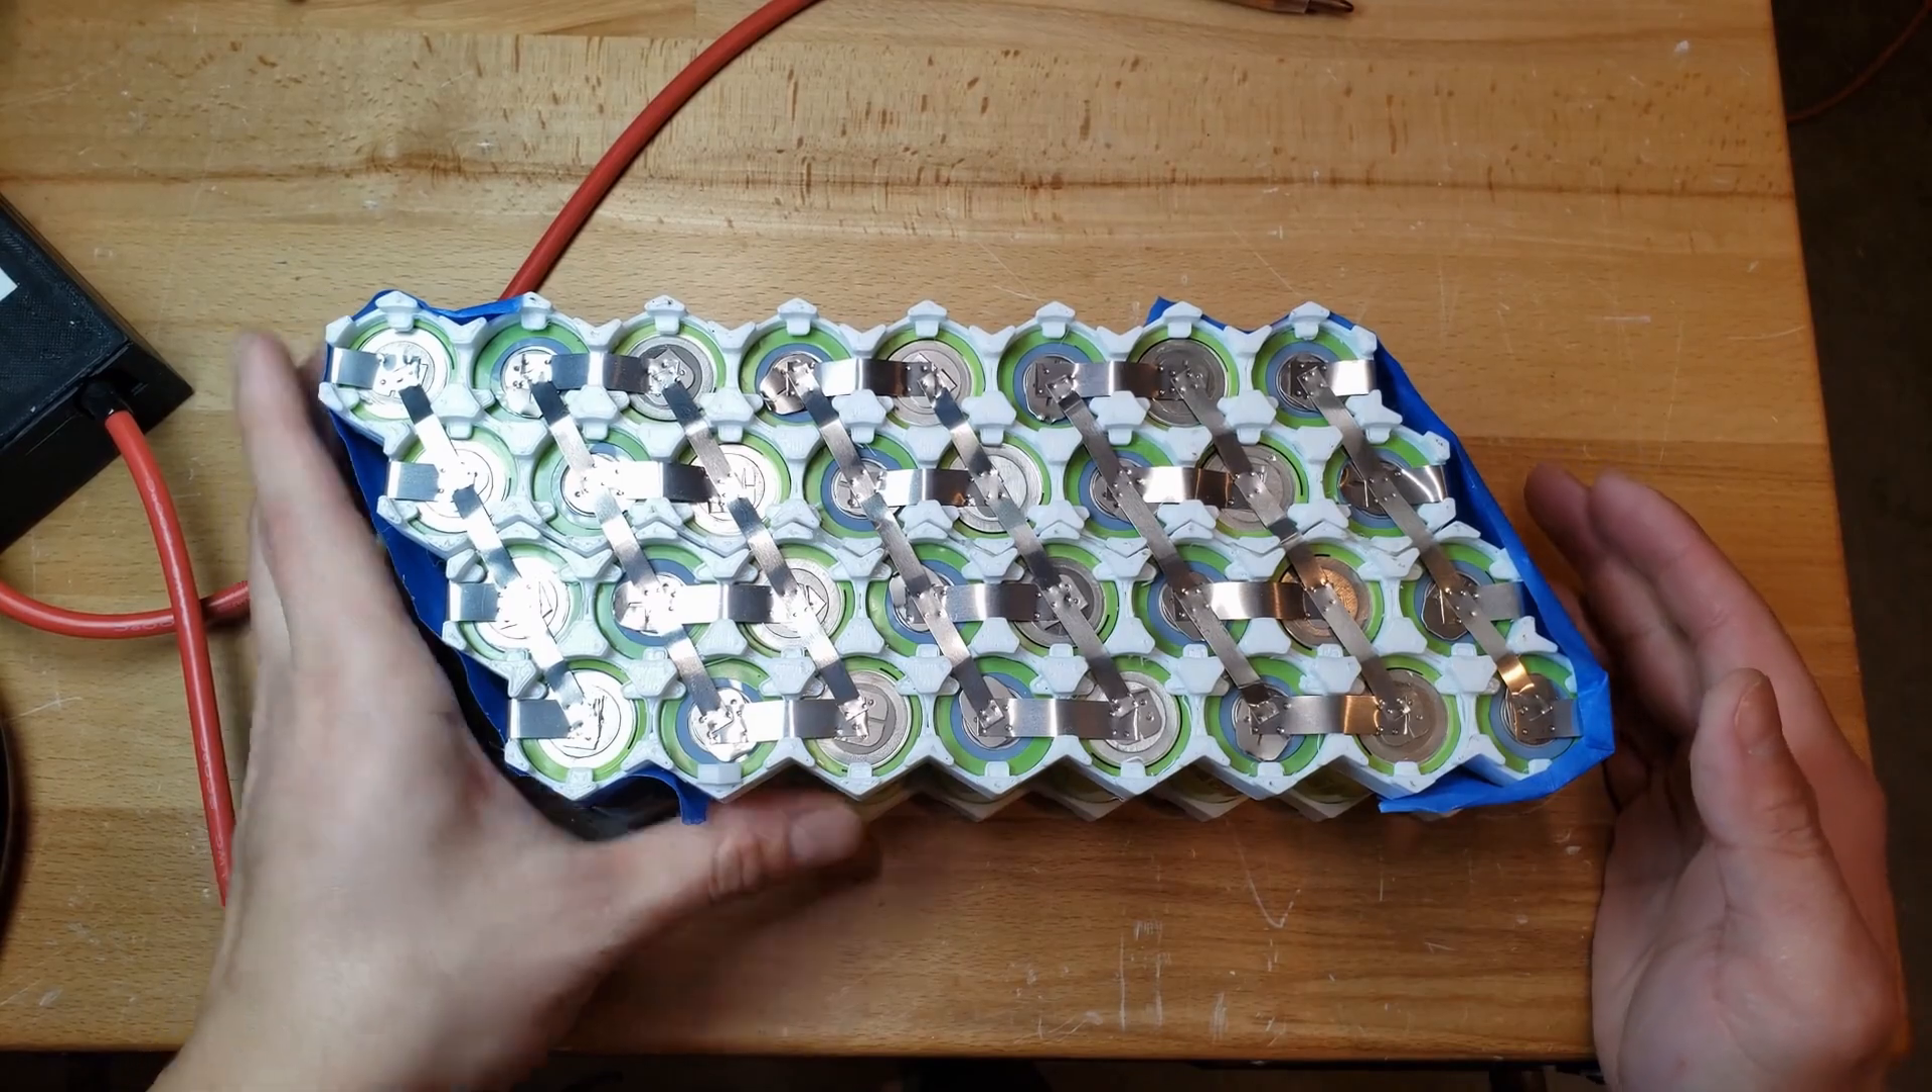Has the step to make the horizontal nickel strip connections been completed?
Yes.